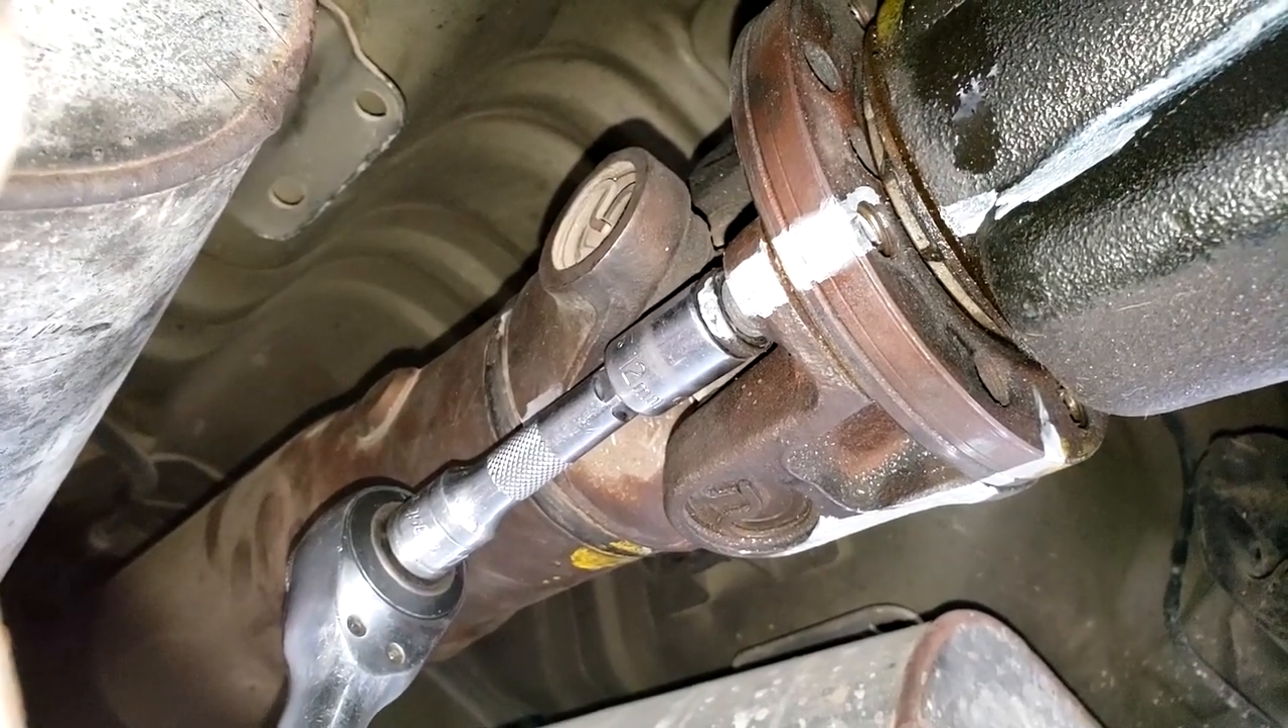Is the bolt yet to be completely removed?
Yes.